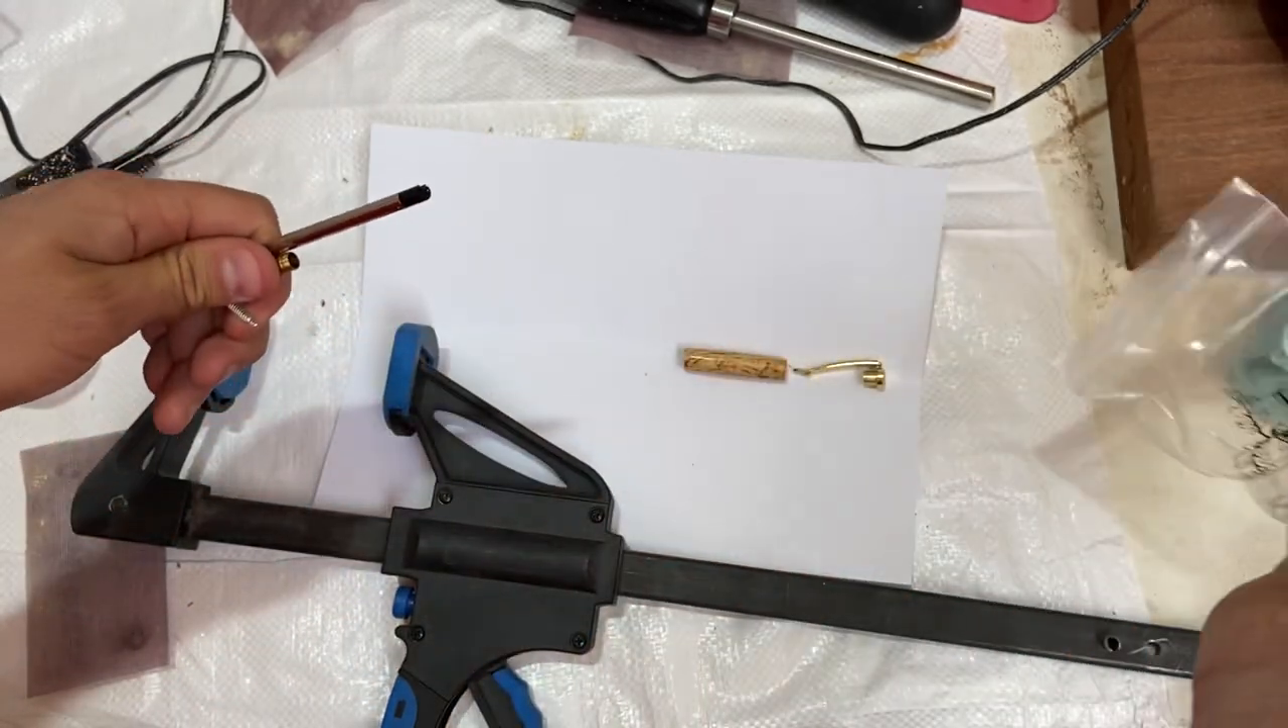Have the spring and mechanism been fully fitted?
No.